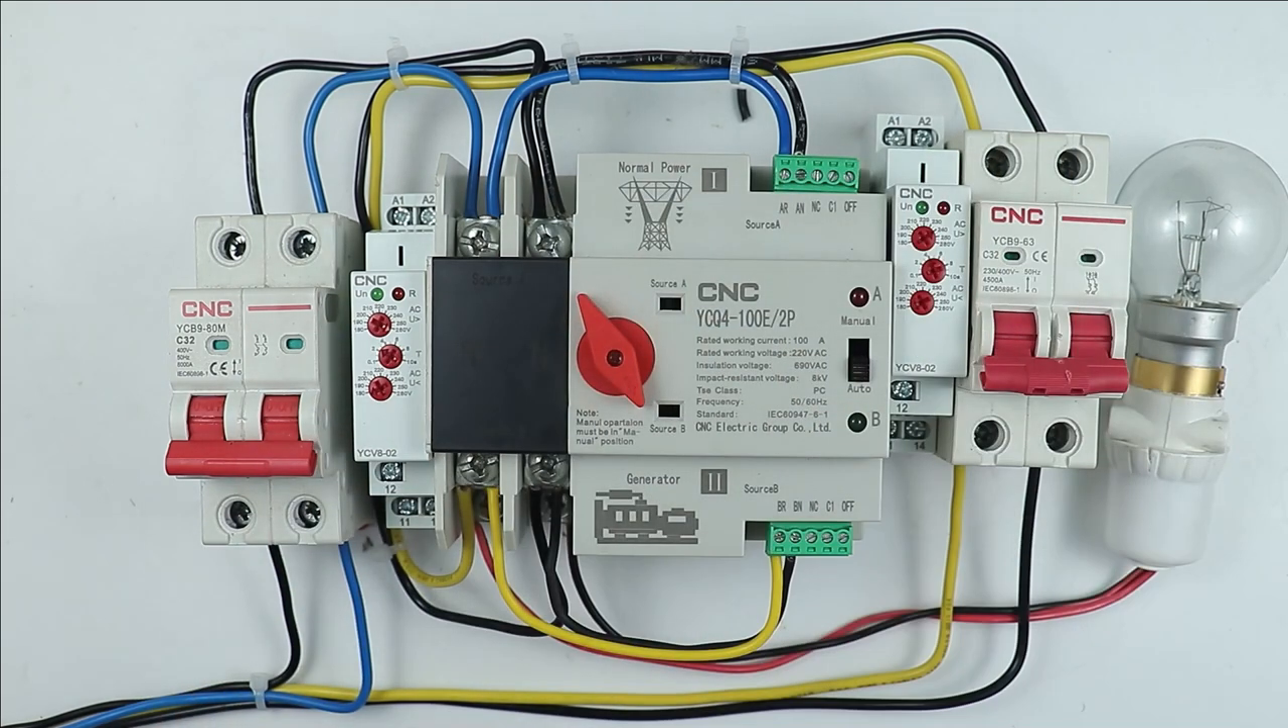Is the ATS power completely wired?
Yes.